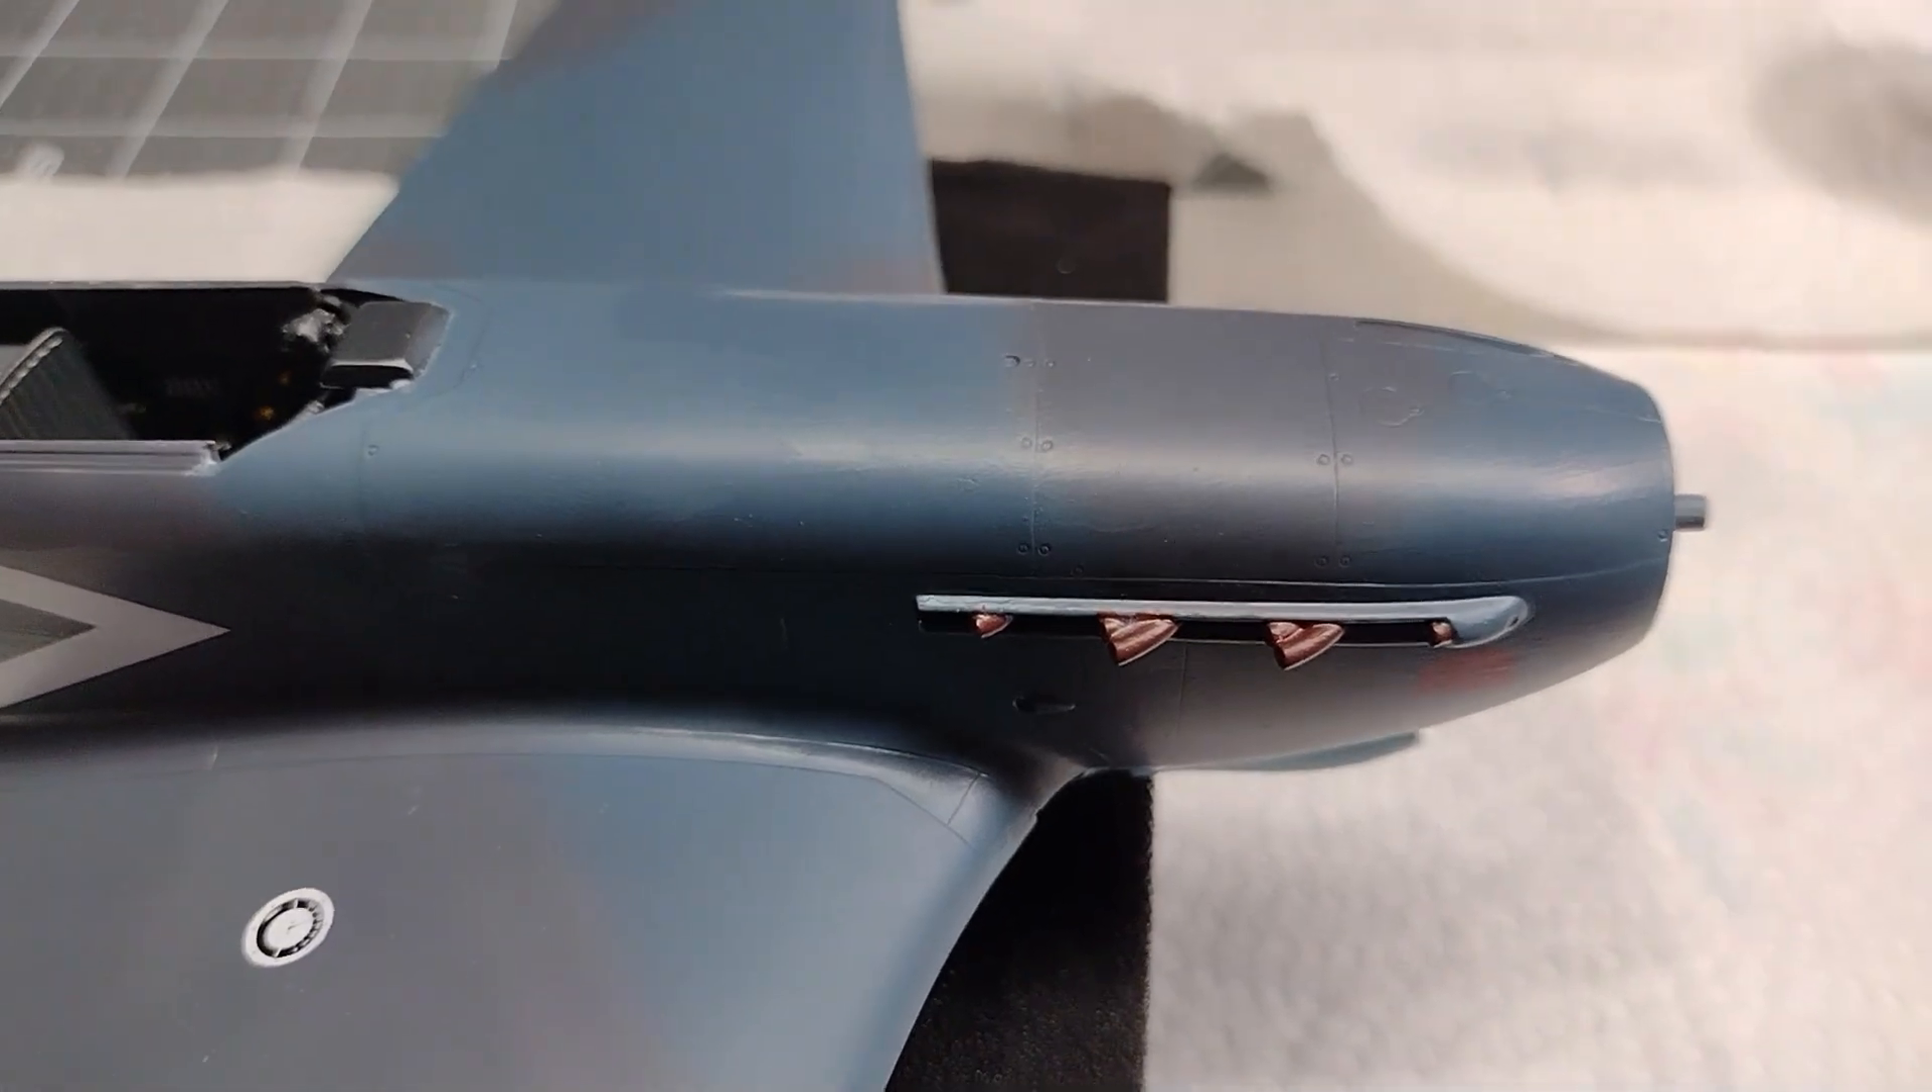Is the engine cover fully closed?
Yes.